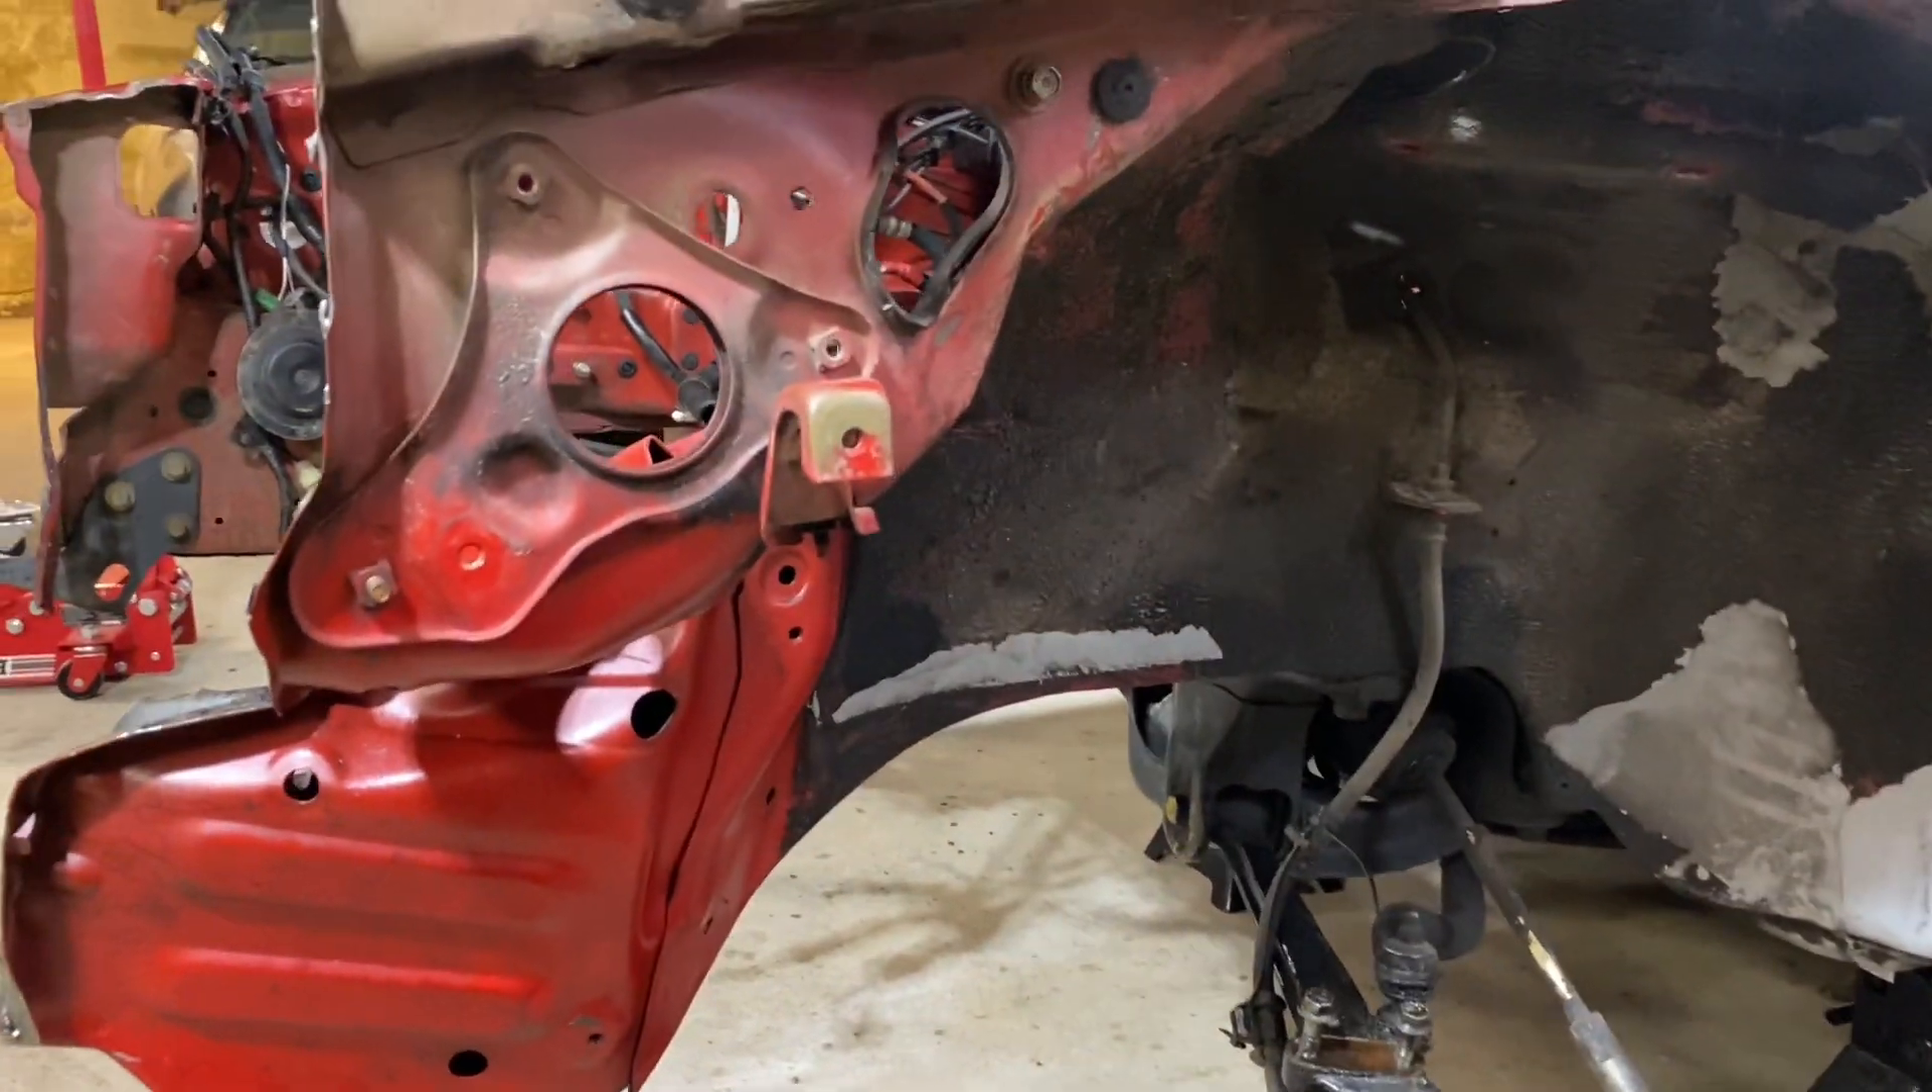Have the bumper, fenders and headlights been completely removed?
Yes.